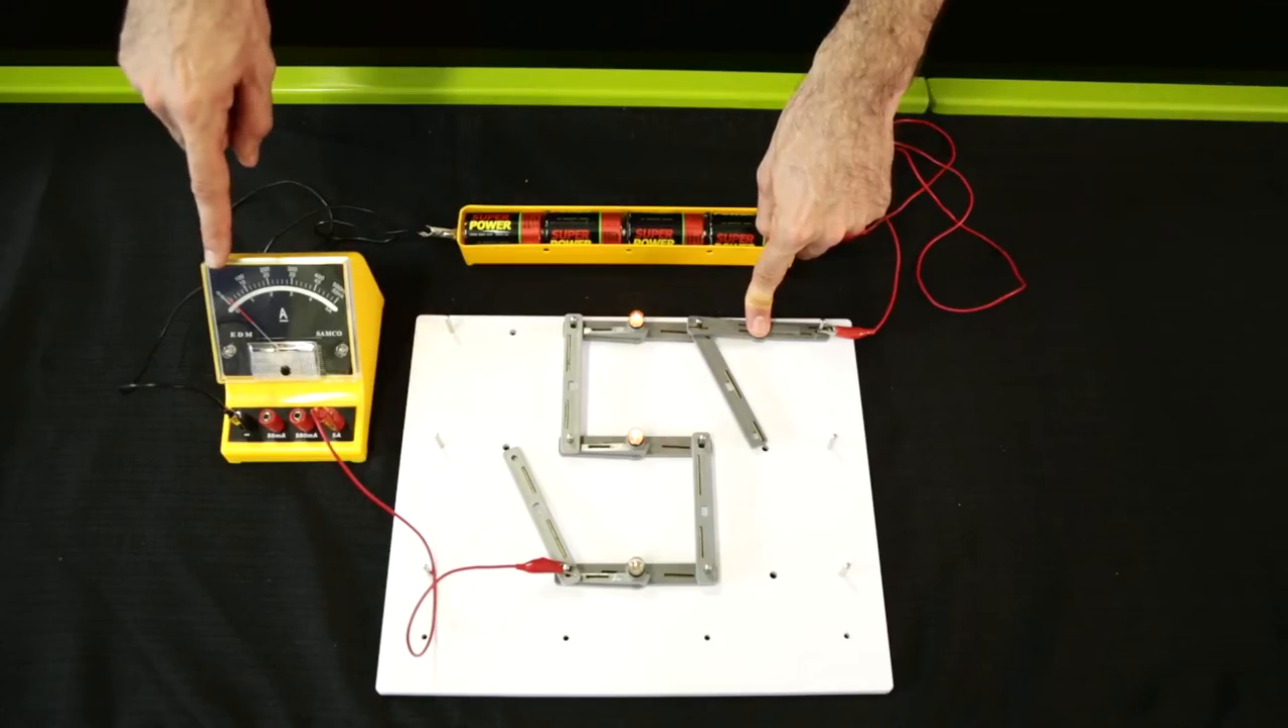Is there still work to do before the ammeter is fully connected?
No.